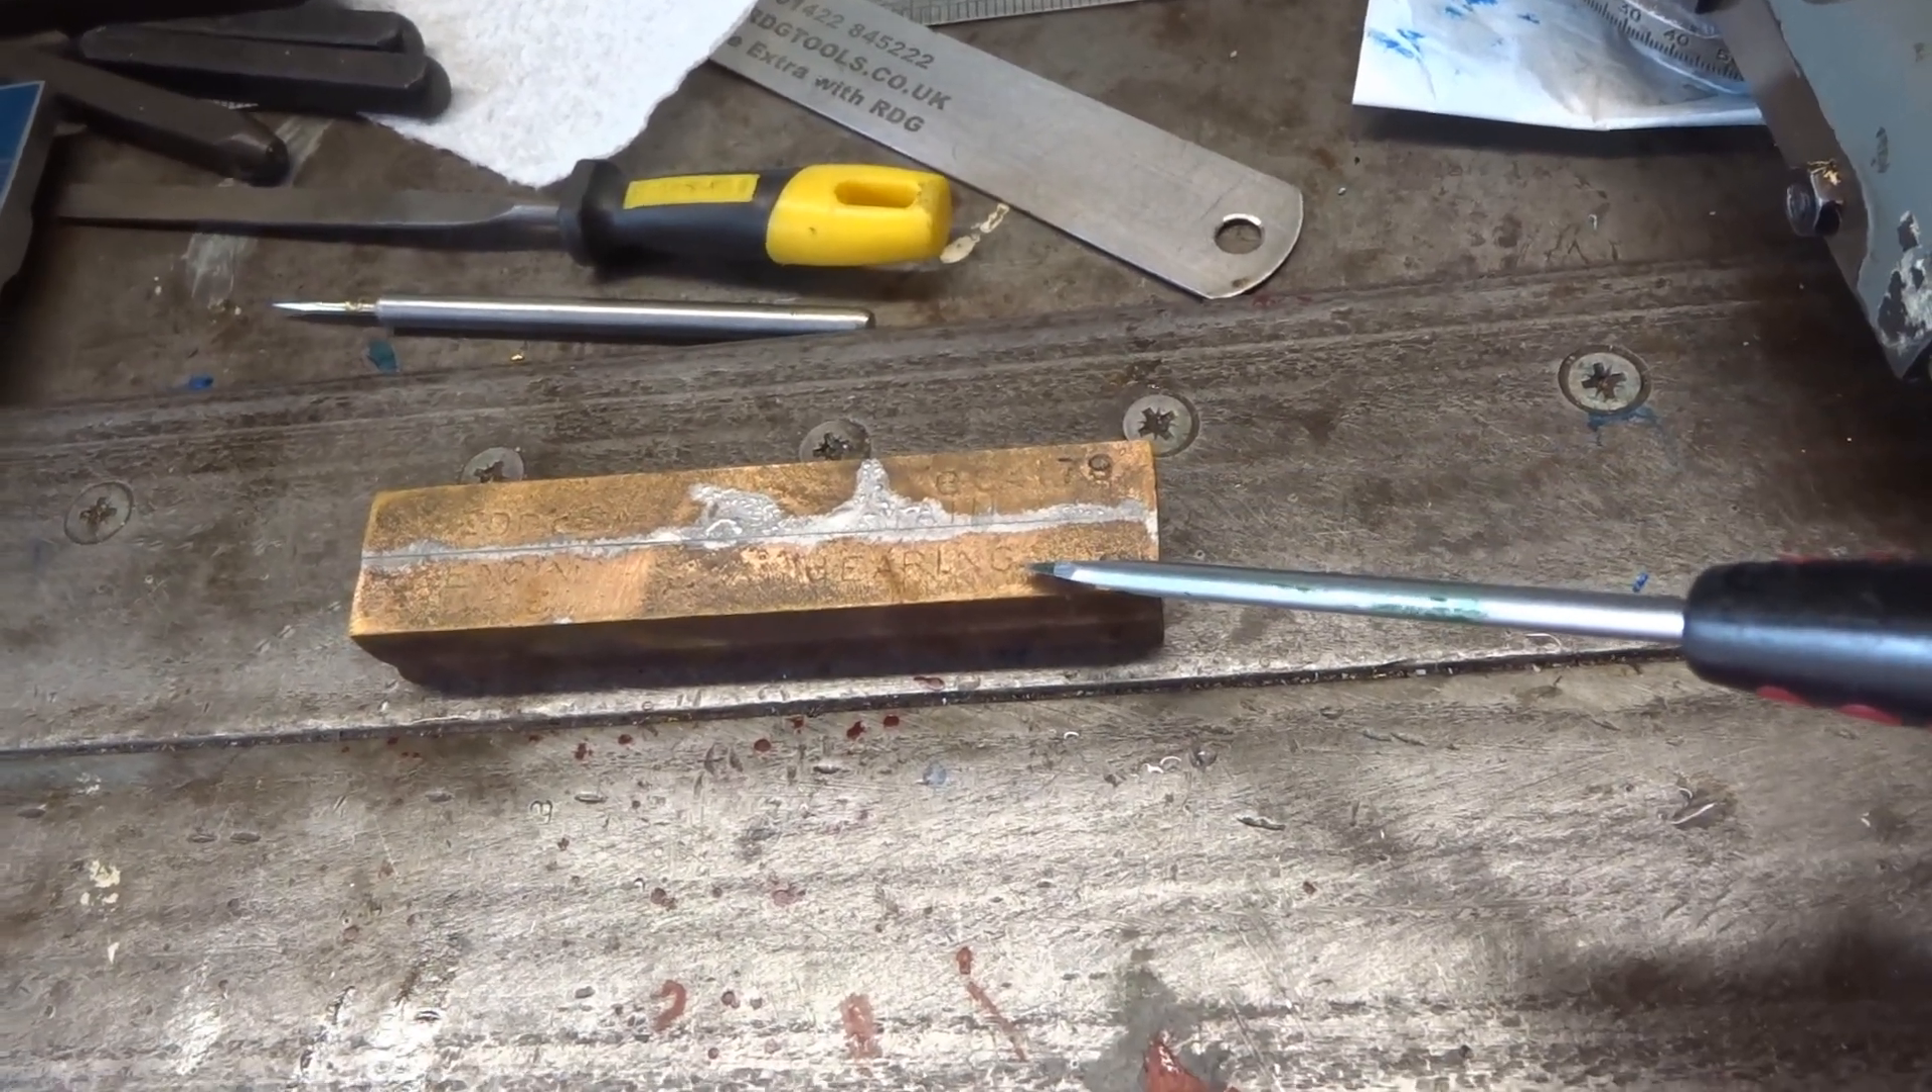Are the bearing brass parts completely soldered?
Yes.